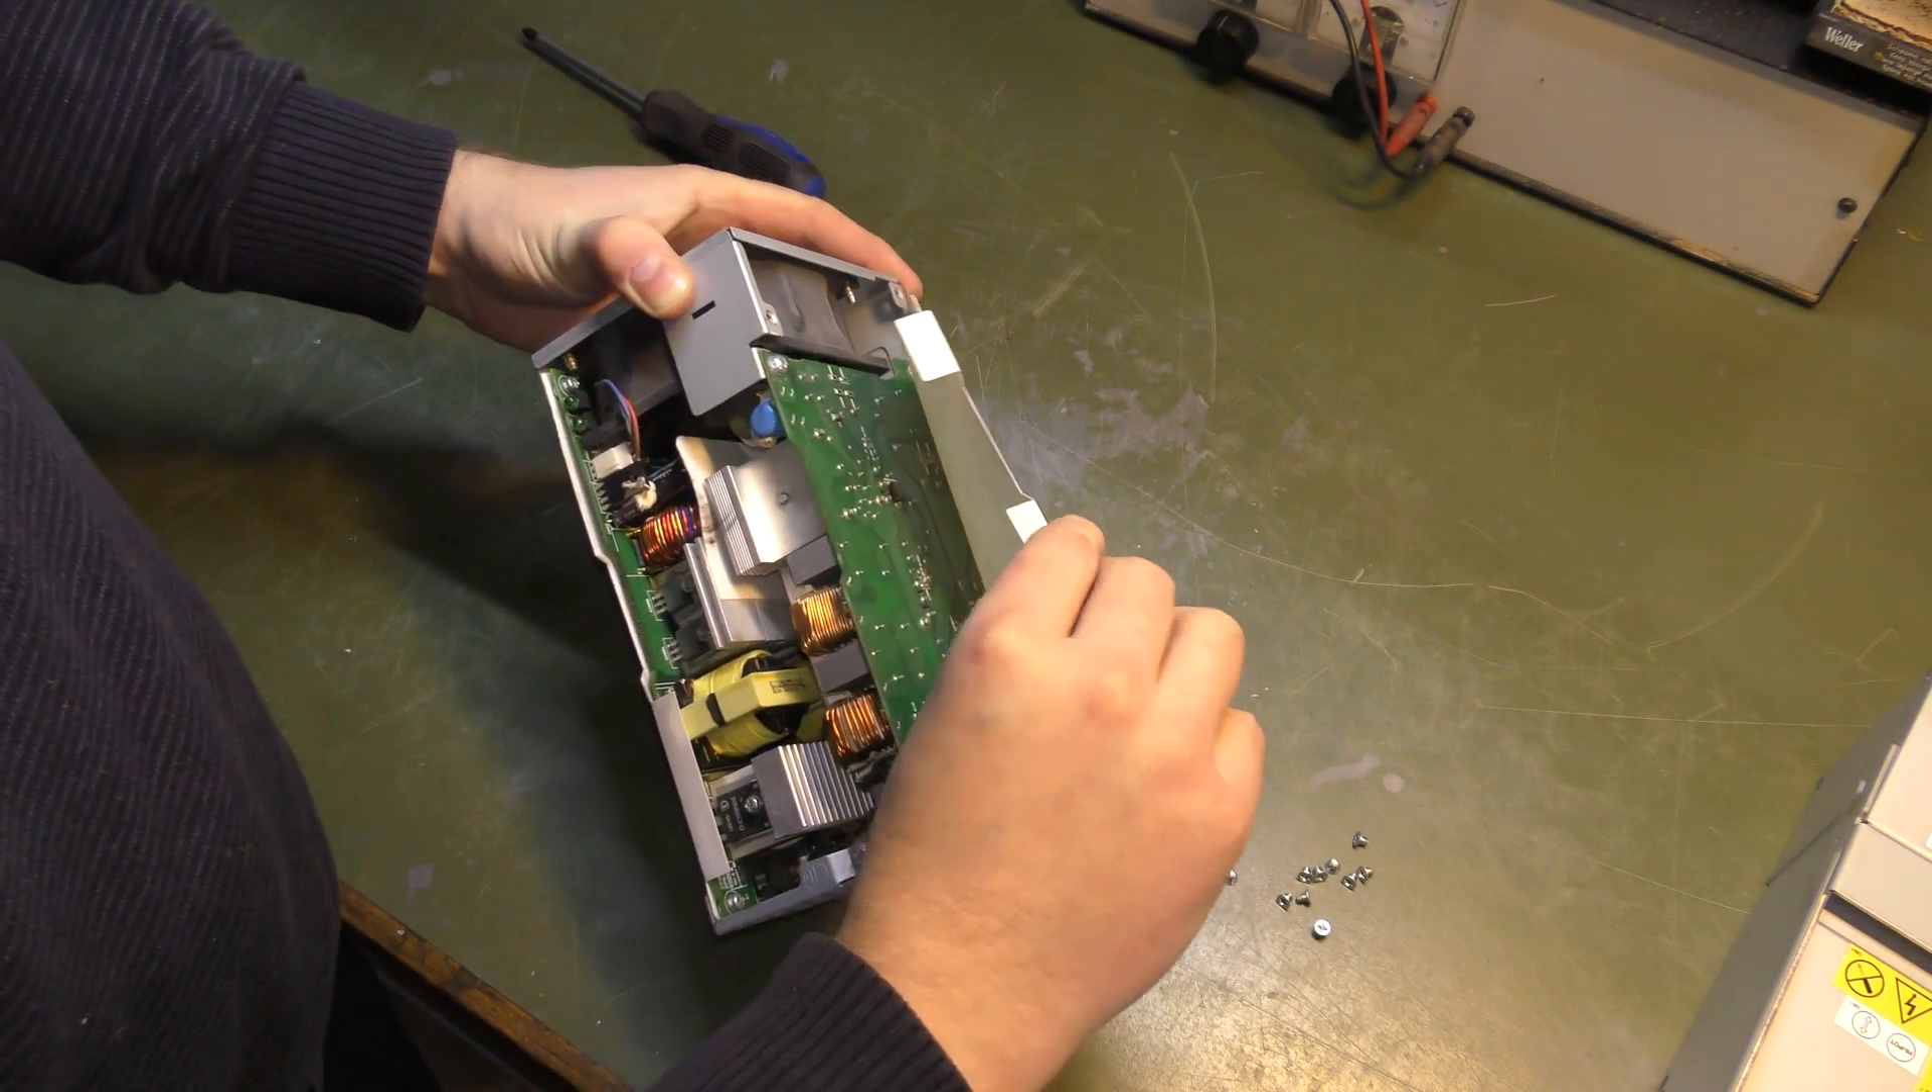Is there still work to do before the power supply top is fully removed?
No.